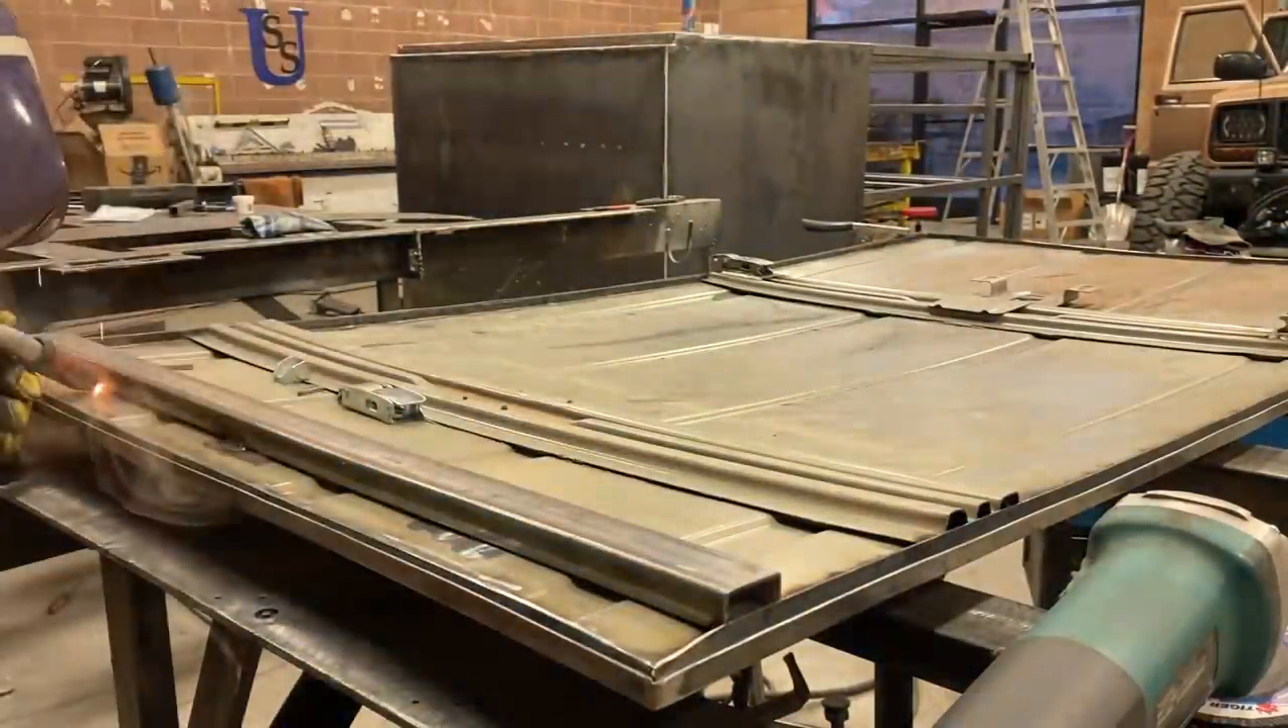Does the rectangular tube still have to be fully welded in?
Yes.